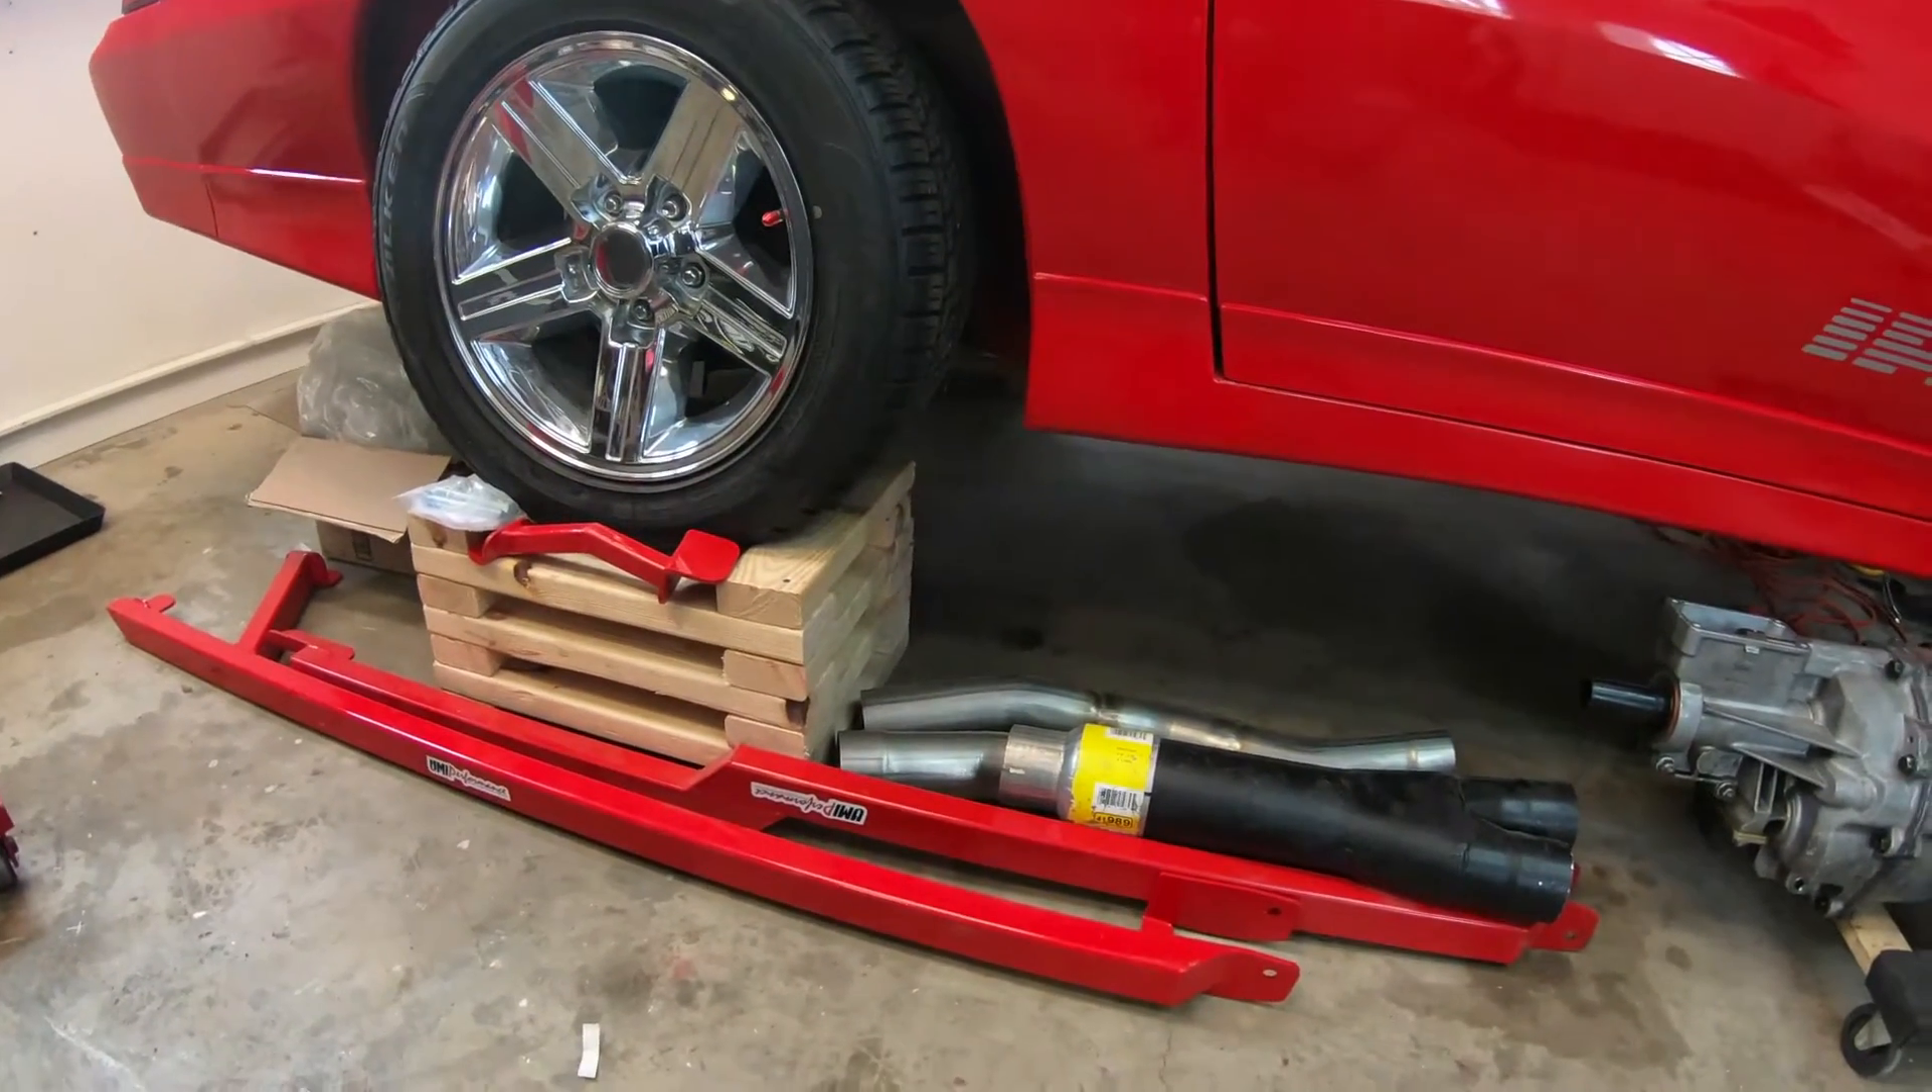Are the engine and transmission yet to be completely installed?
Yes.